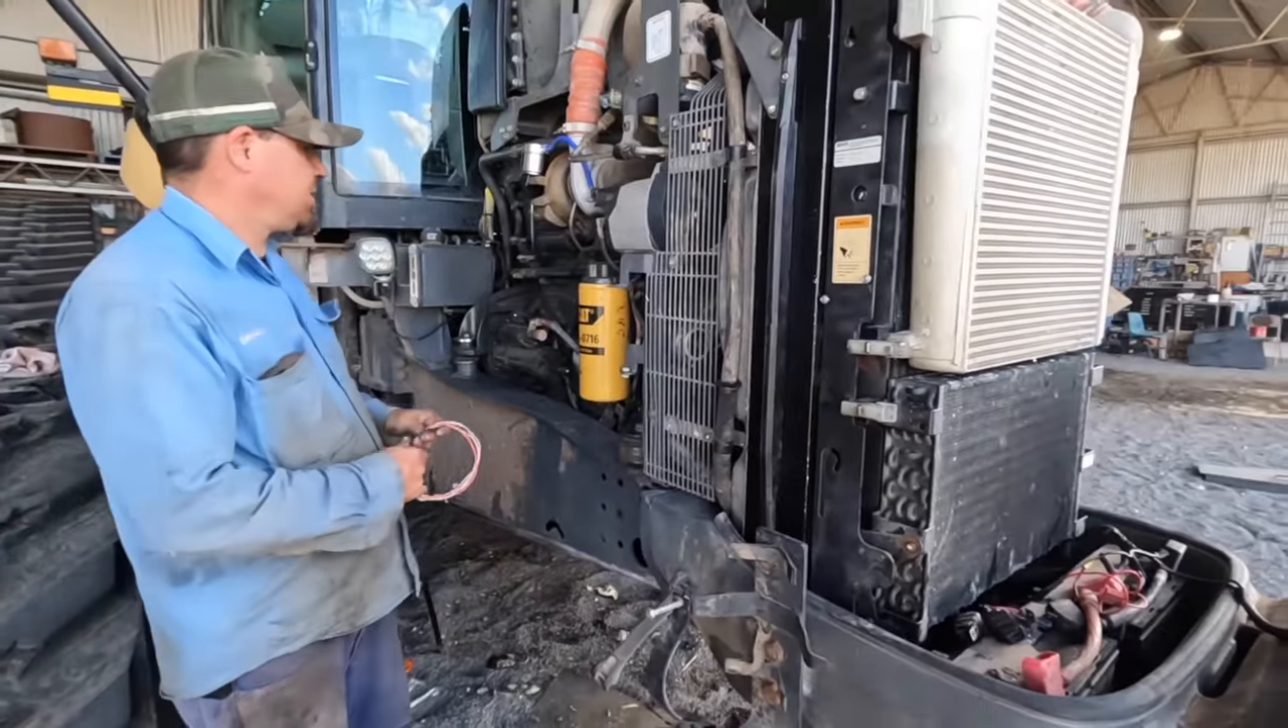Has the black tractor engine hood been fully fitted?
No.